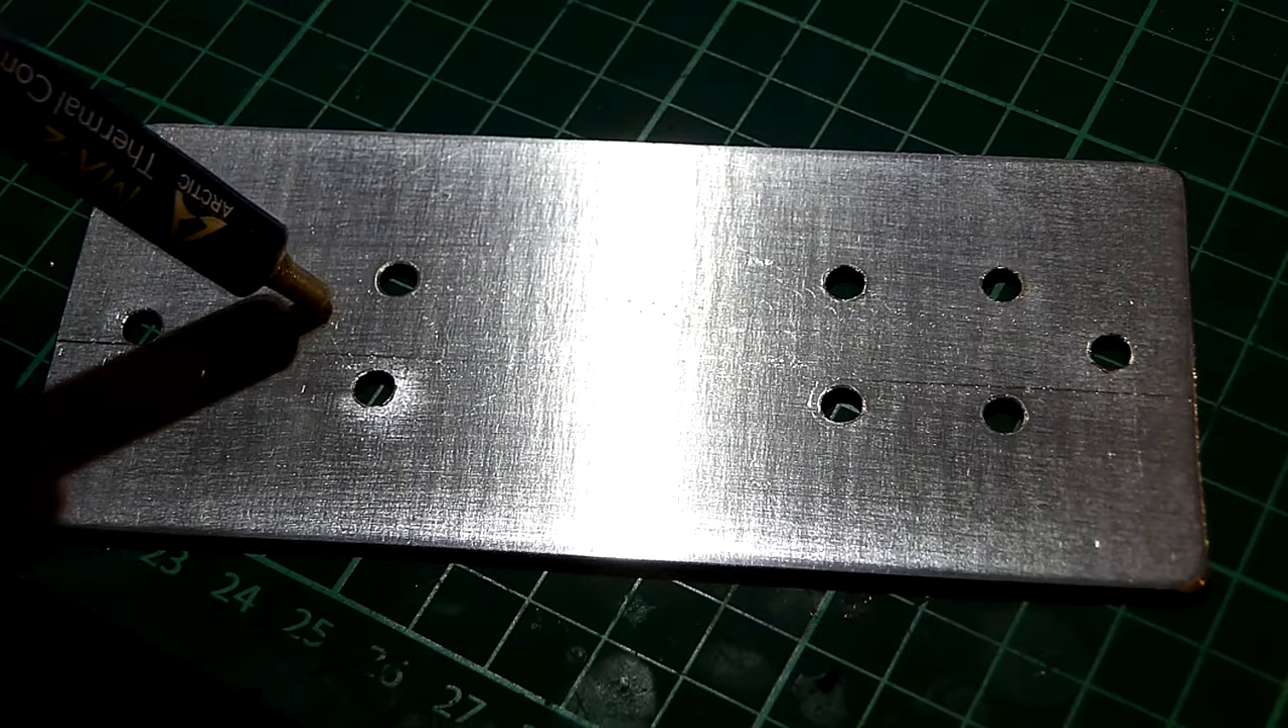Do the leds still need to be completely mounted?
Yes.